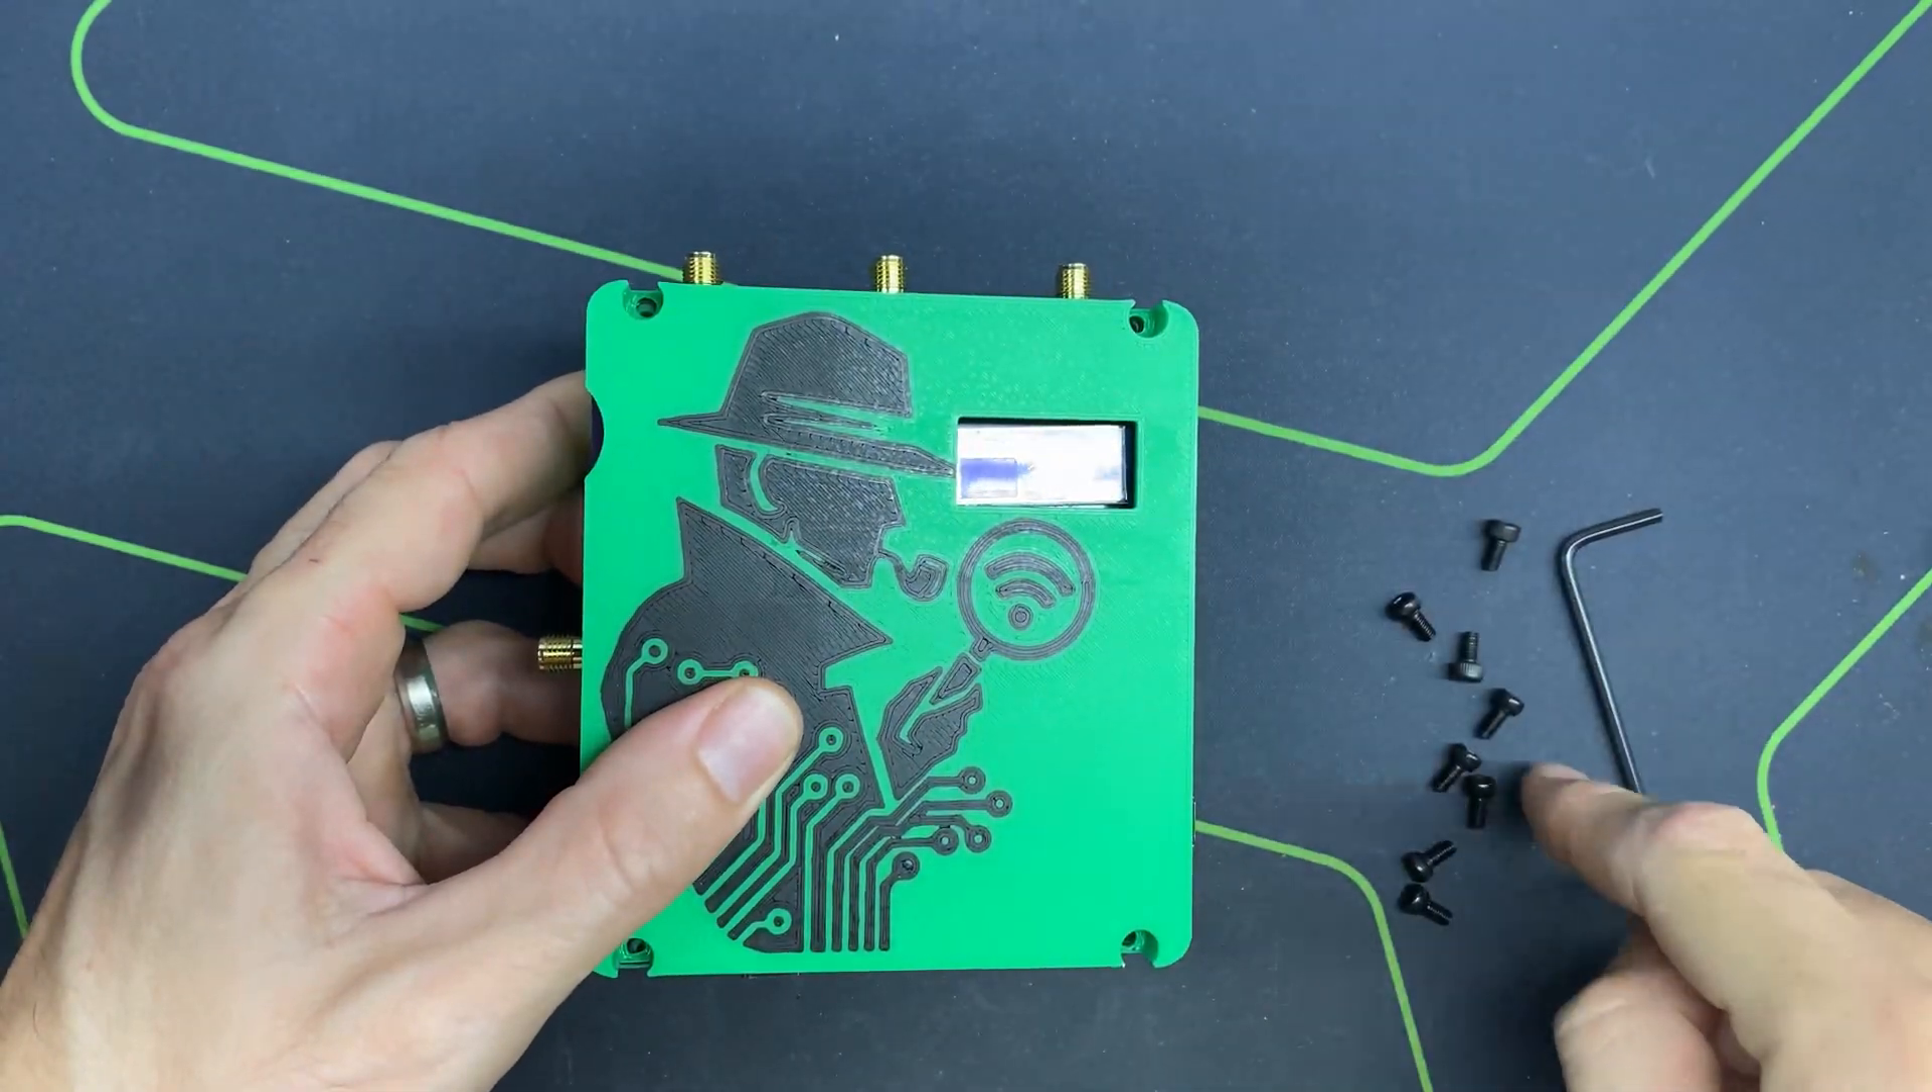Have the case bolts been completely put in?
No.